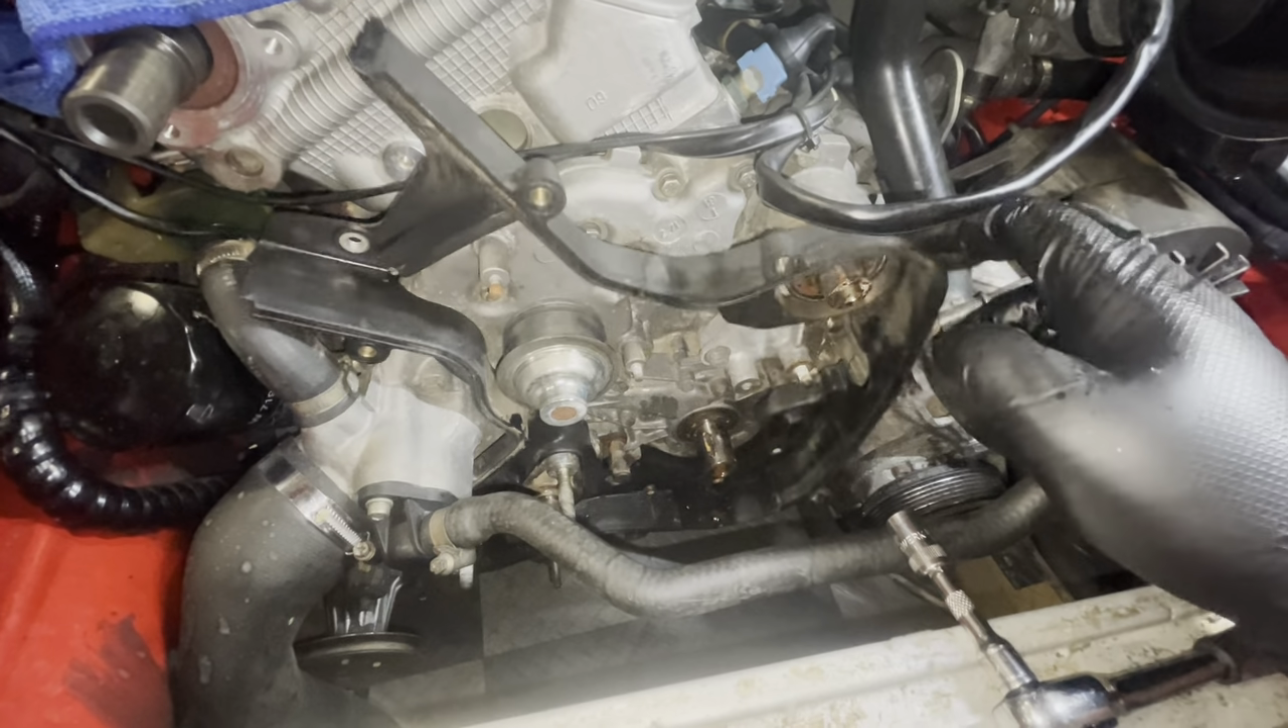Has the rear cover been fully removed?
No.